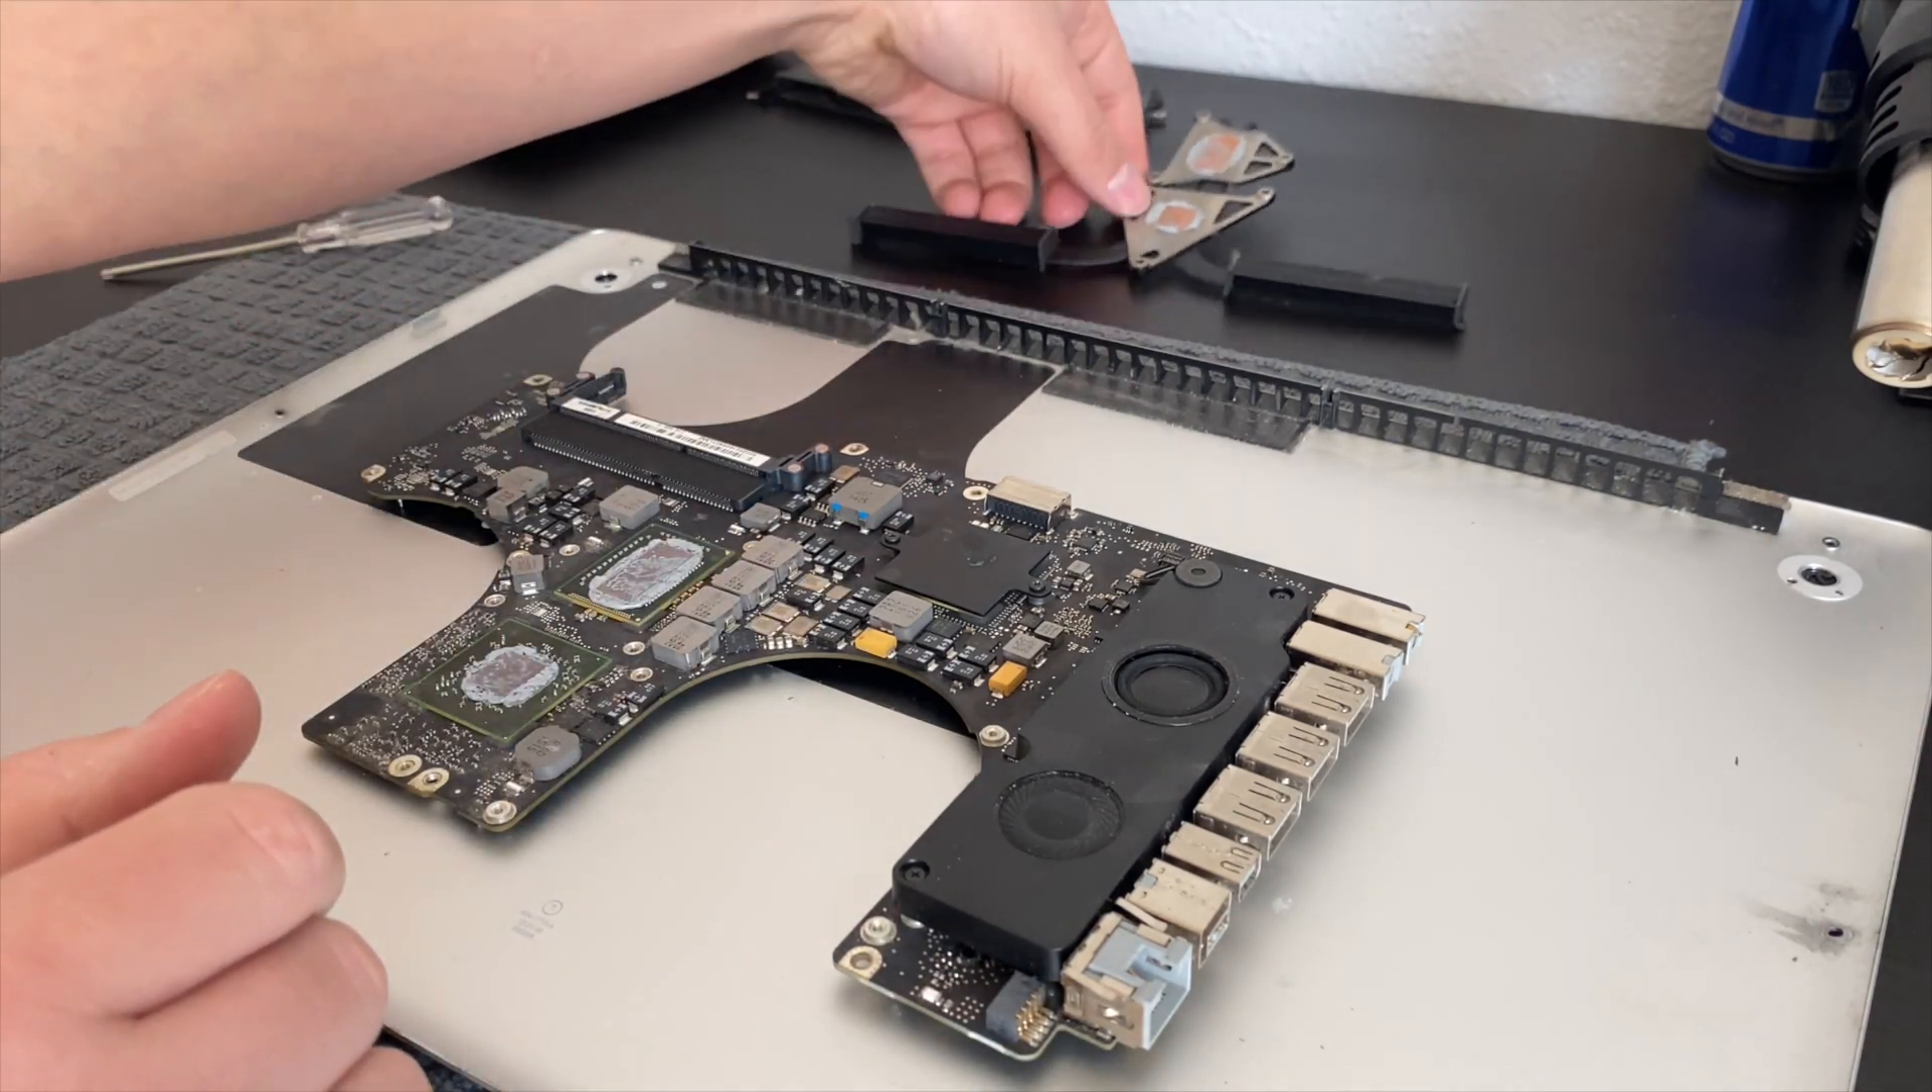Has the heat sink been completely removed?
Yes.